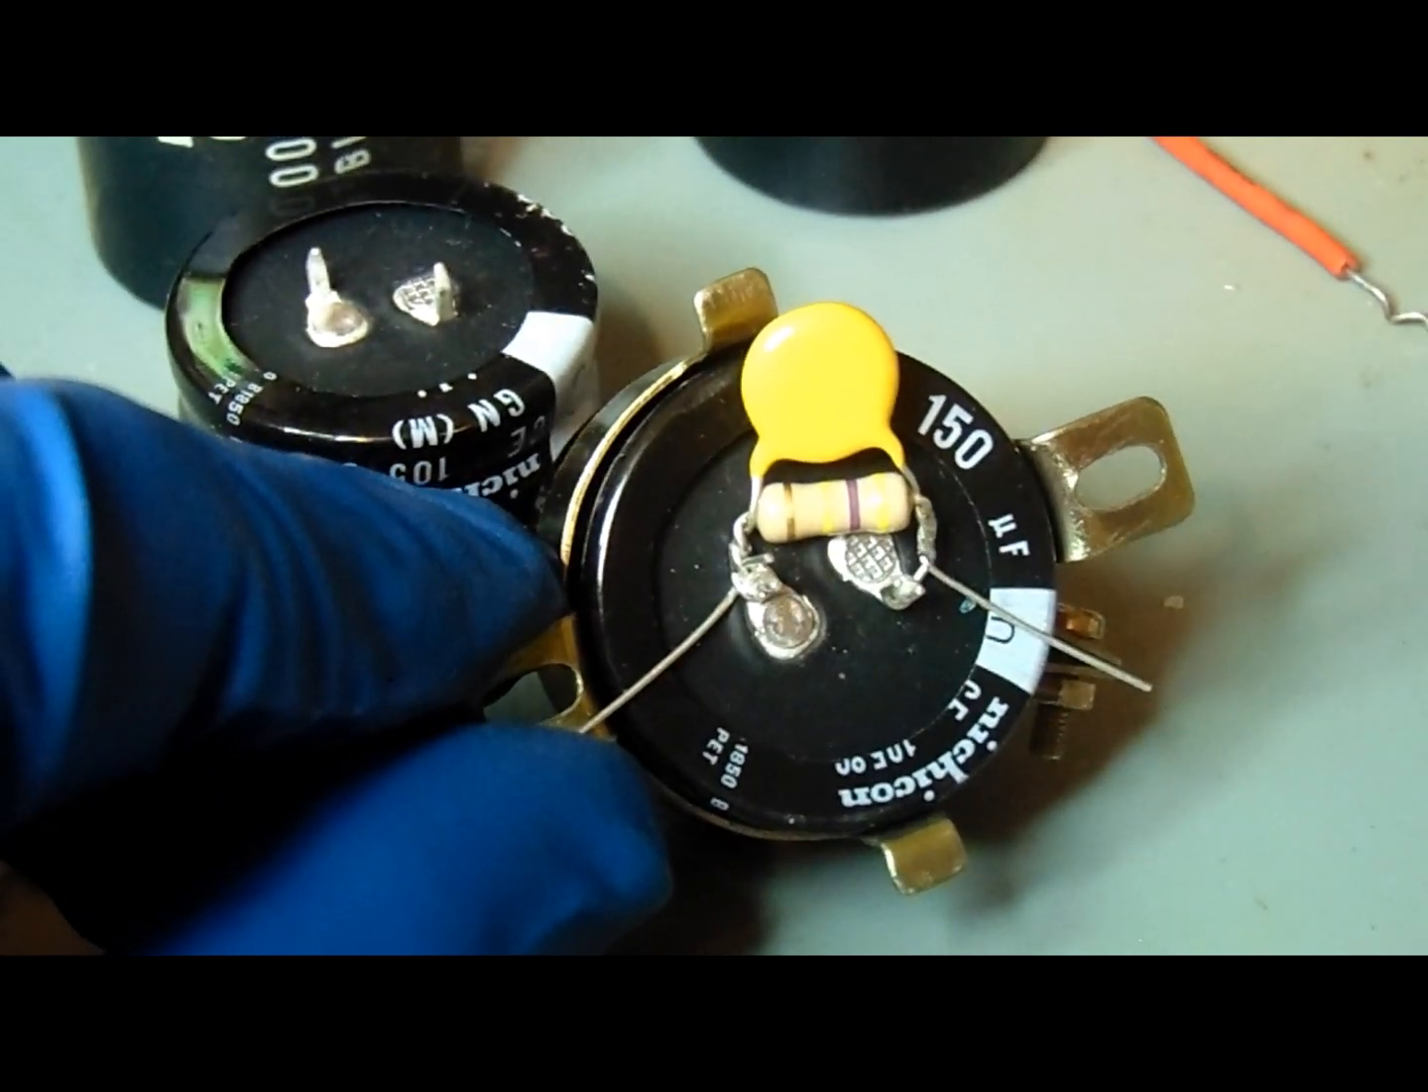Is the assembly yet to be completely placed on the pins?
No.